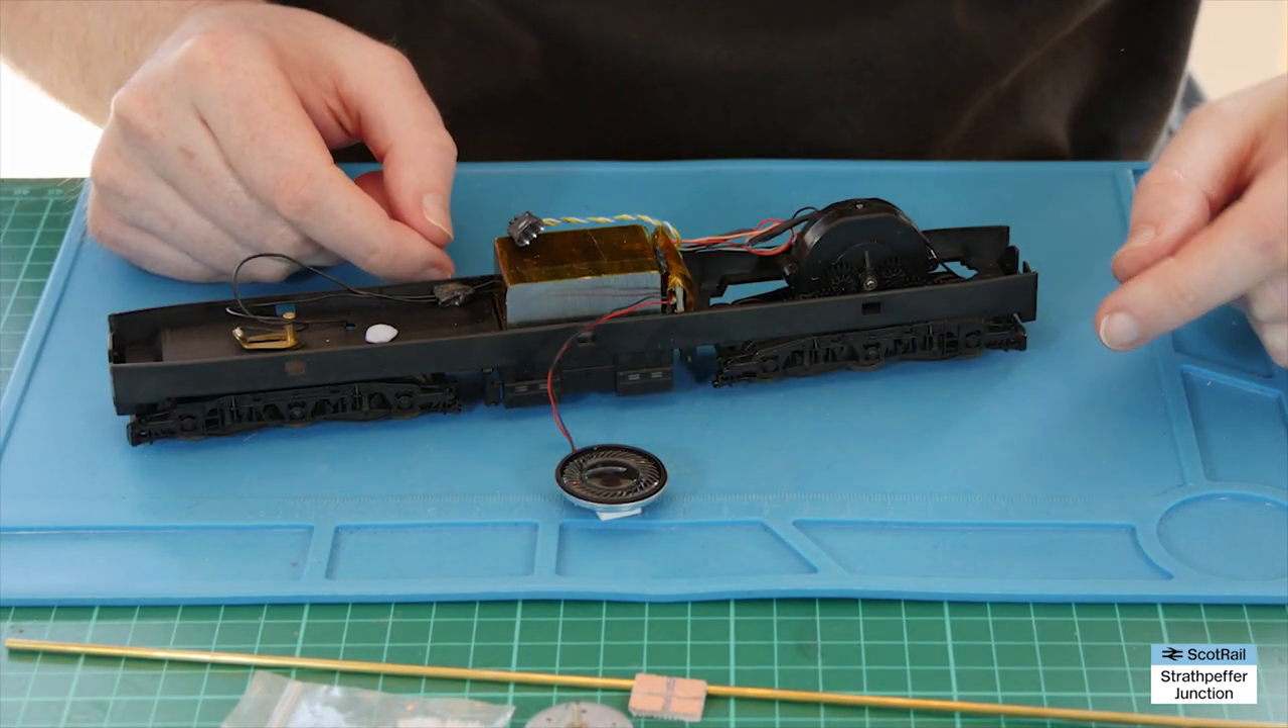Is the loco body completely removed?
Yes.